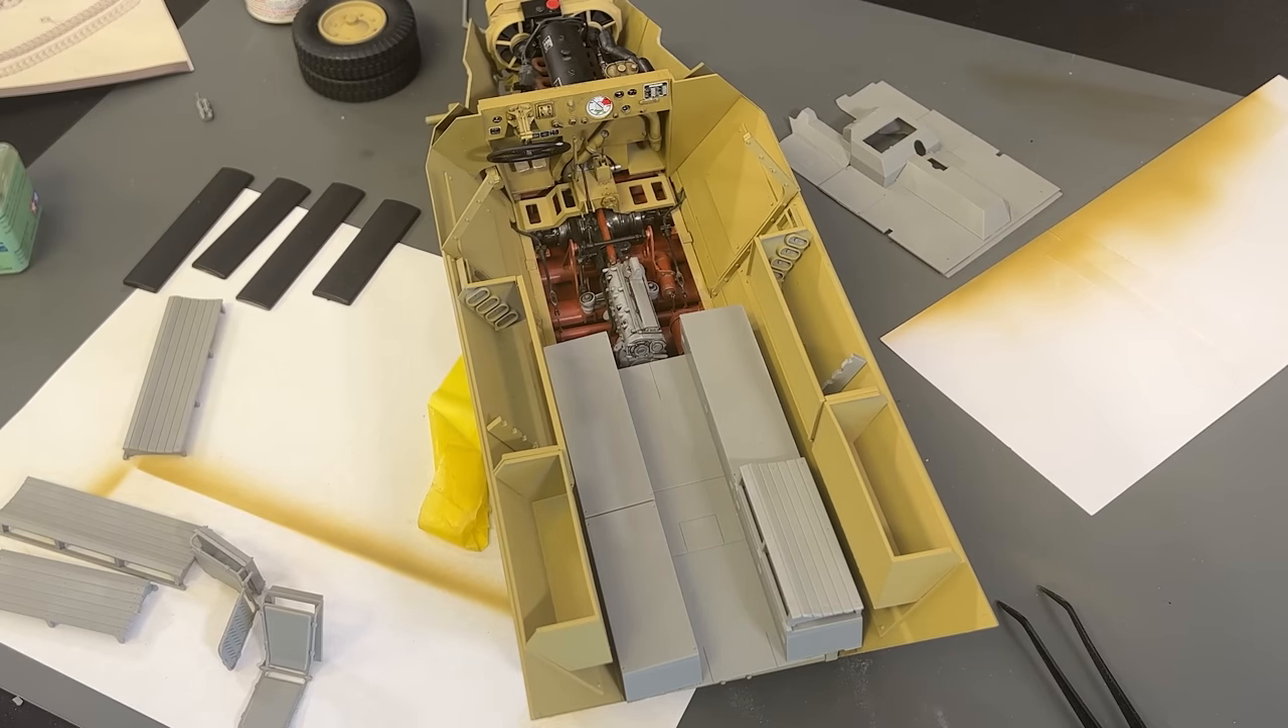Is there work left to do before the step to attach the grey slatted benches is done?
Yes.